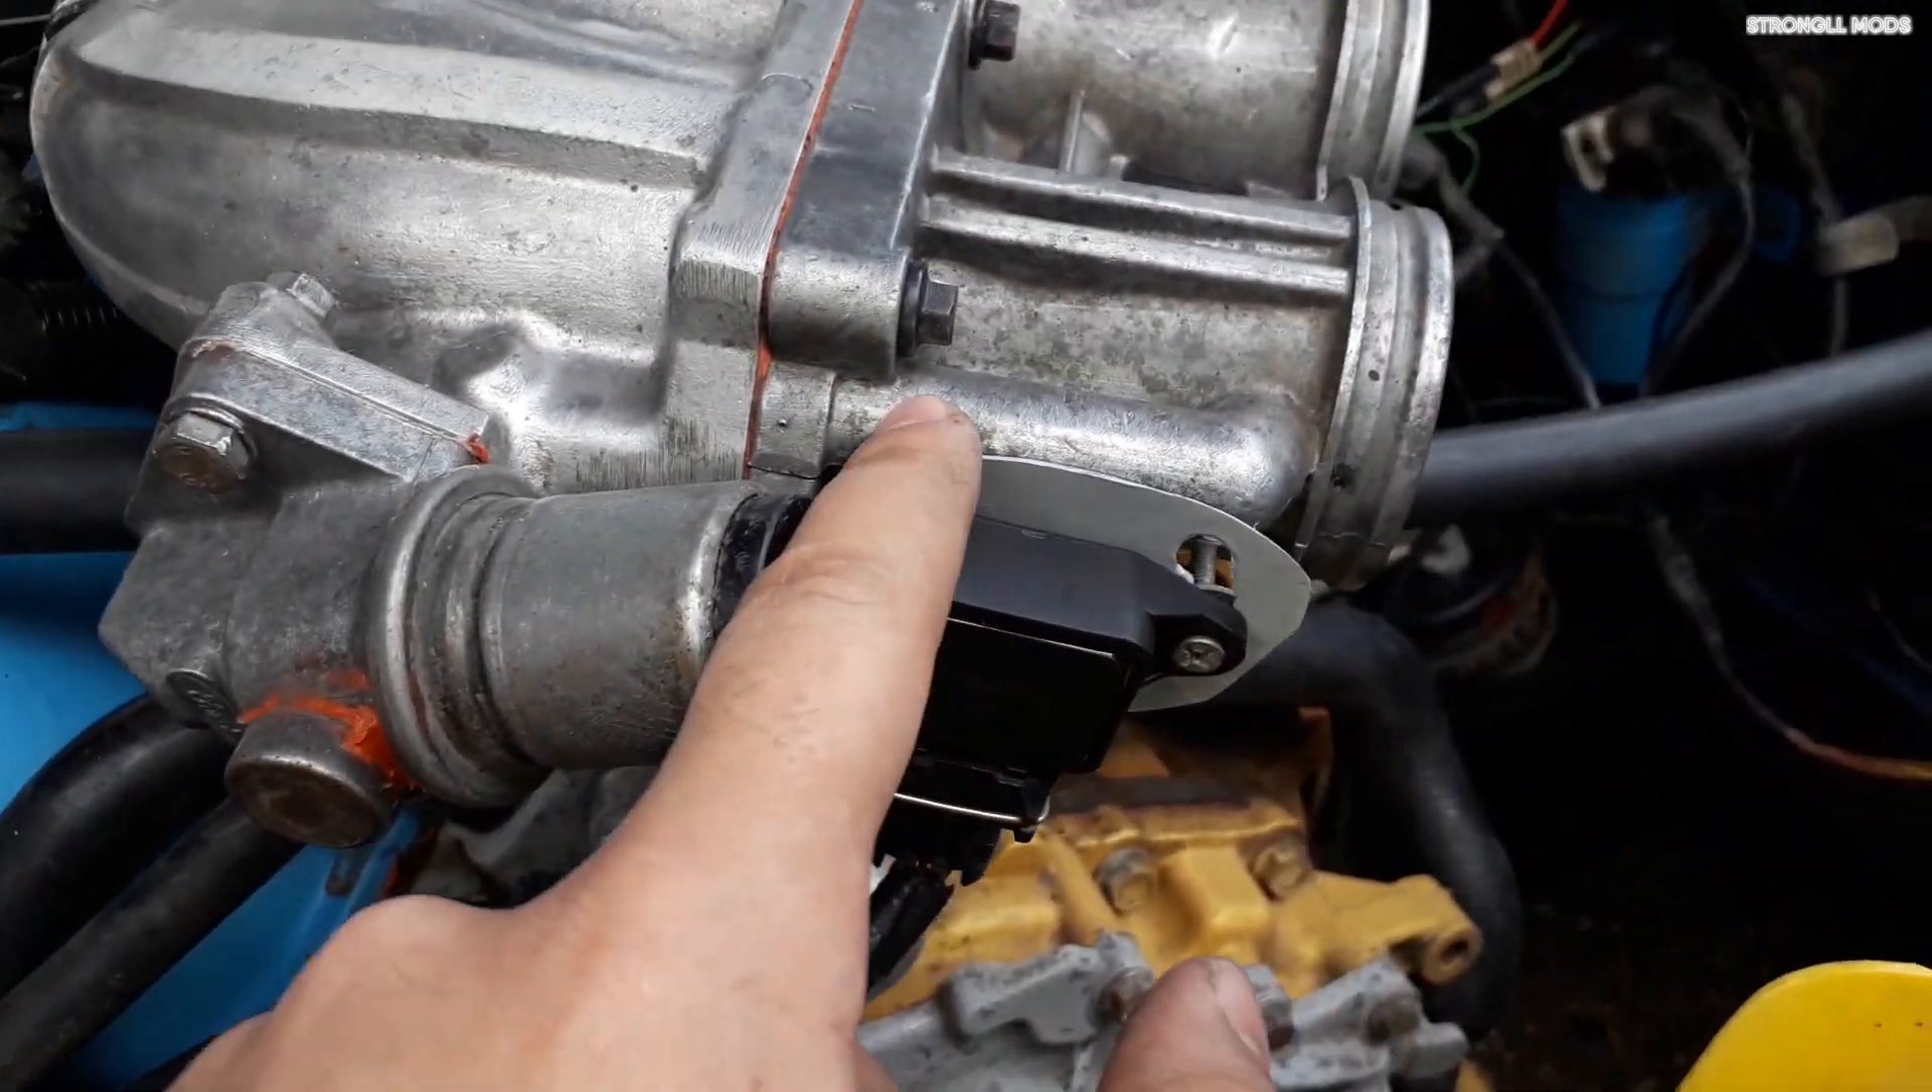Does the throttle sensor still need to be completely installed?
No.